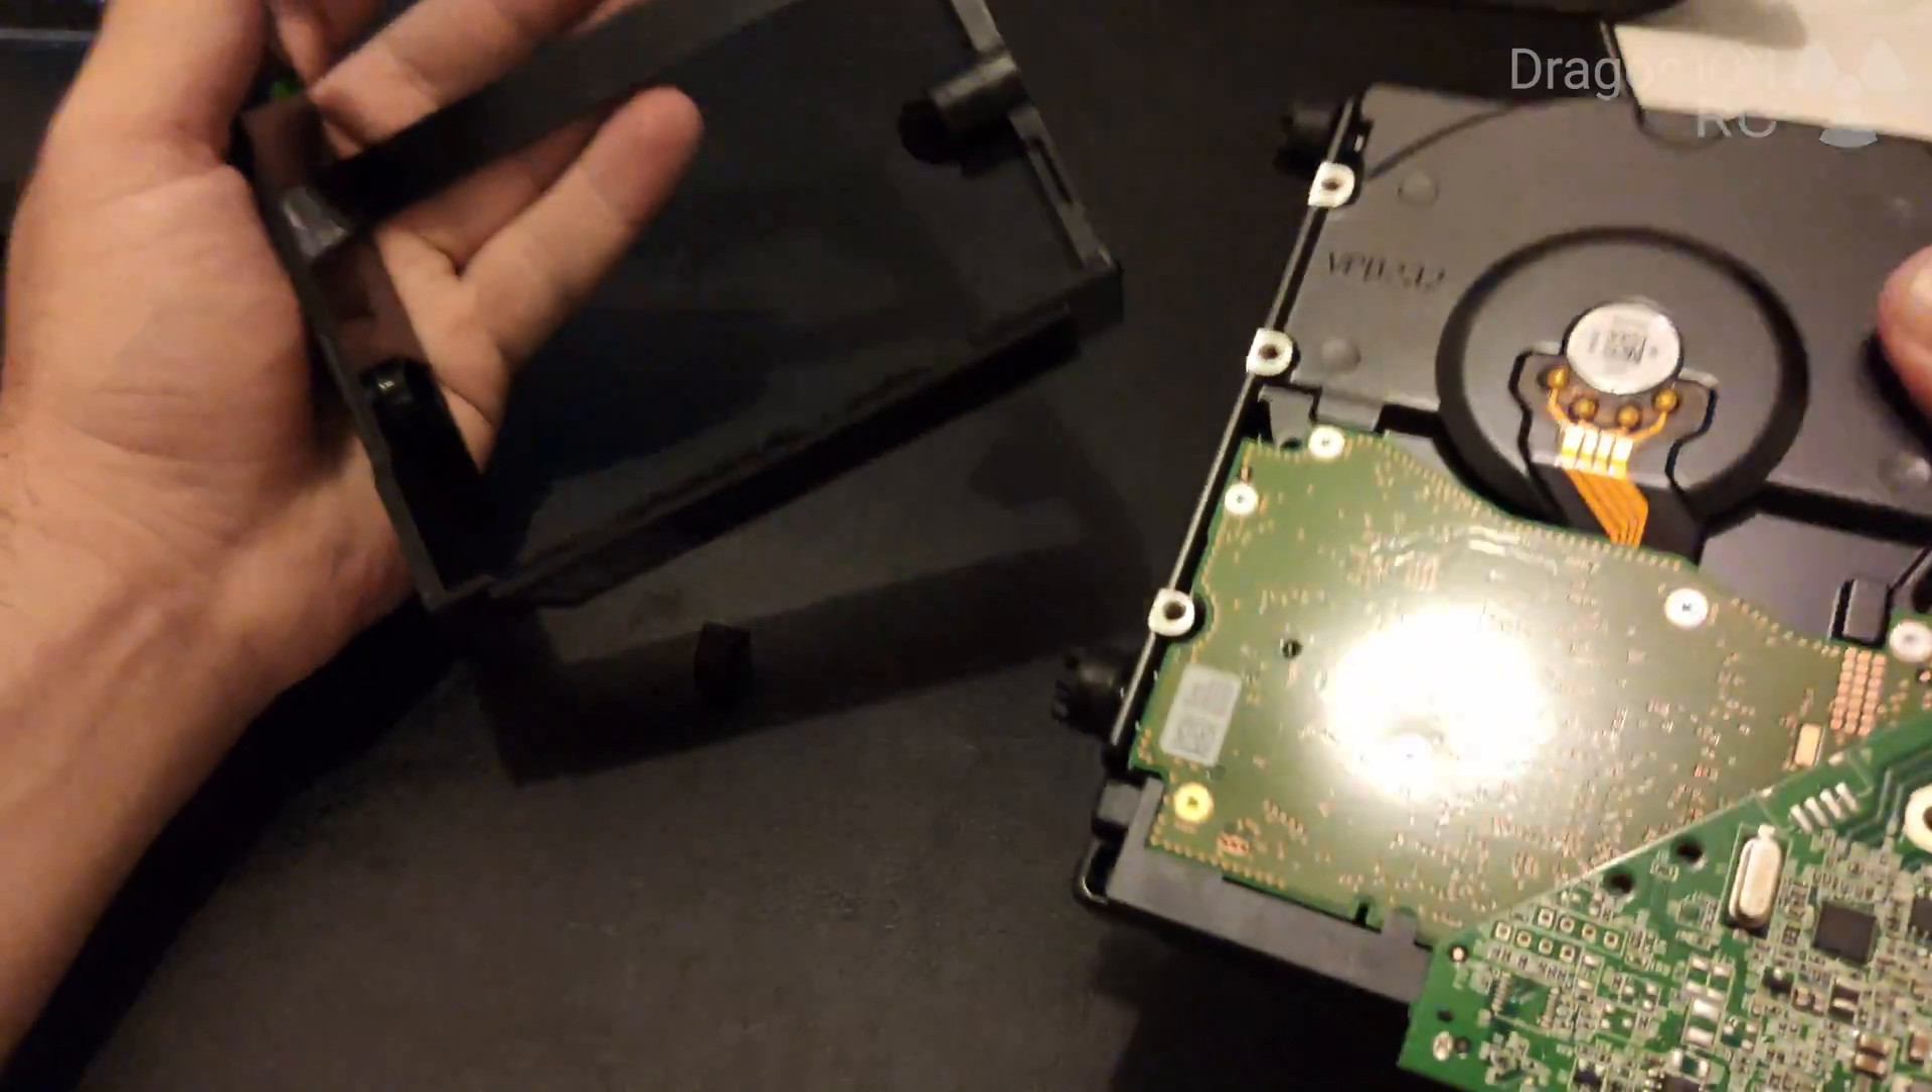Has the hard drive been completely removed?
Yes.